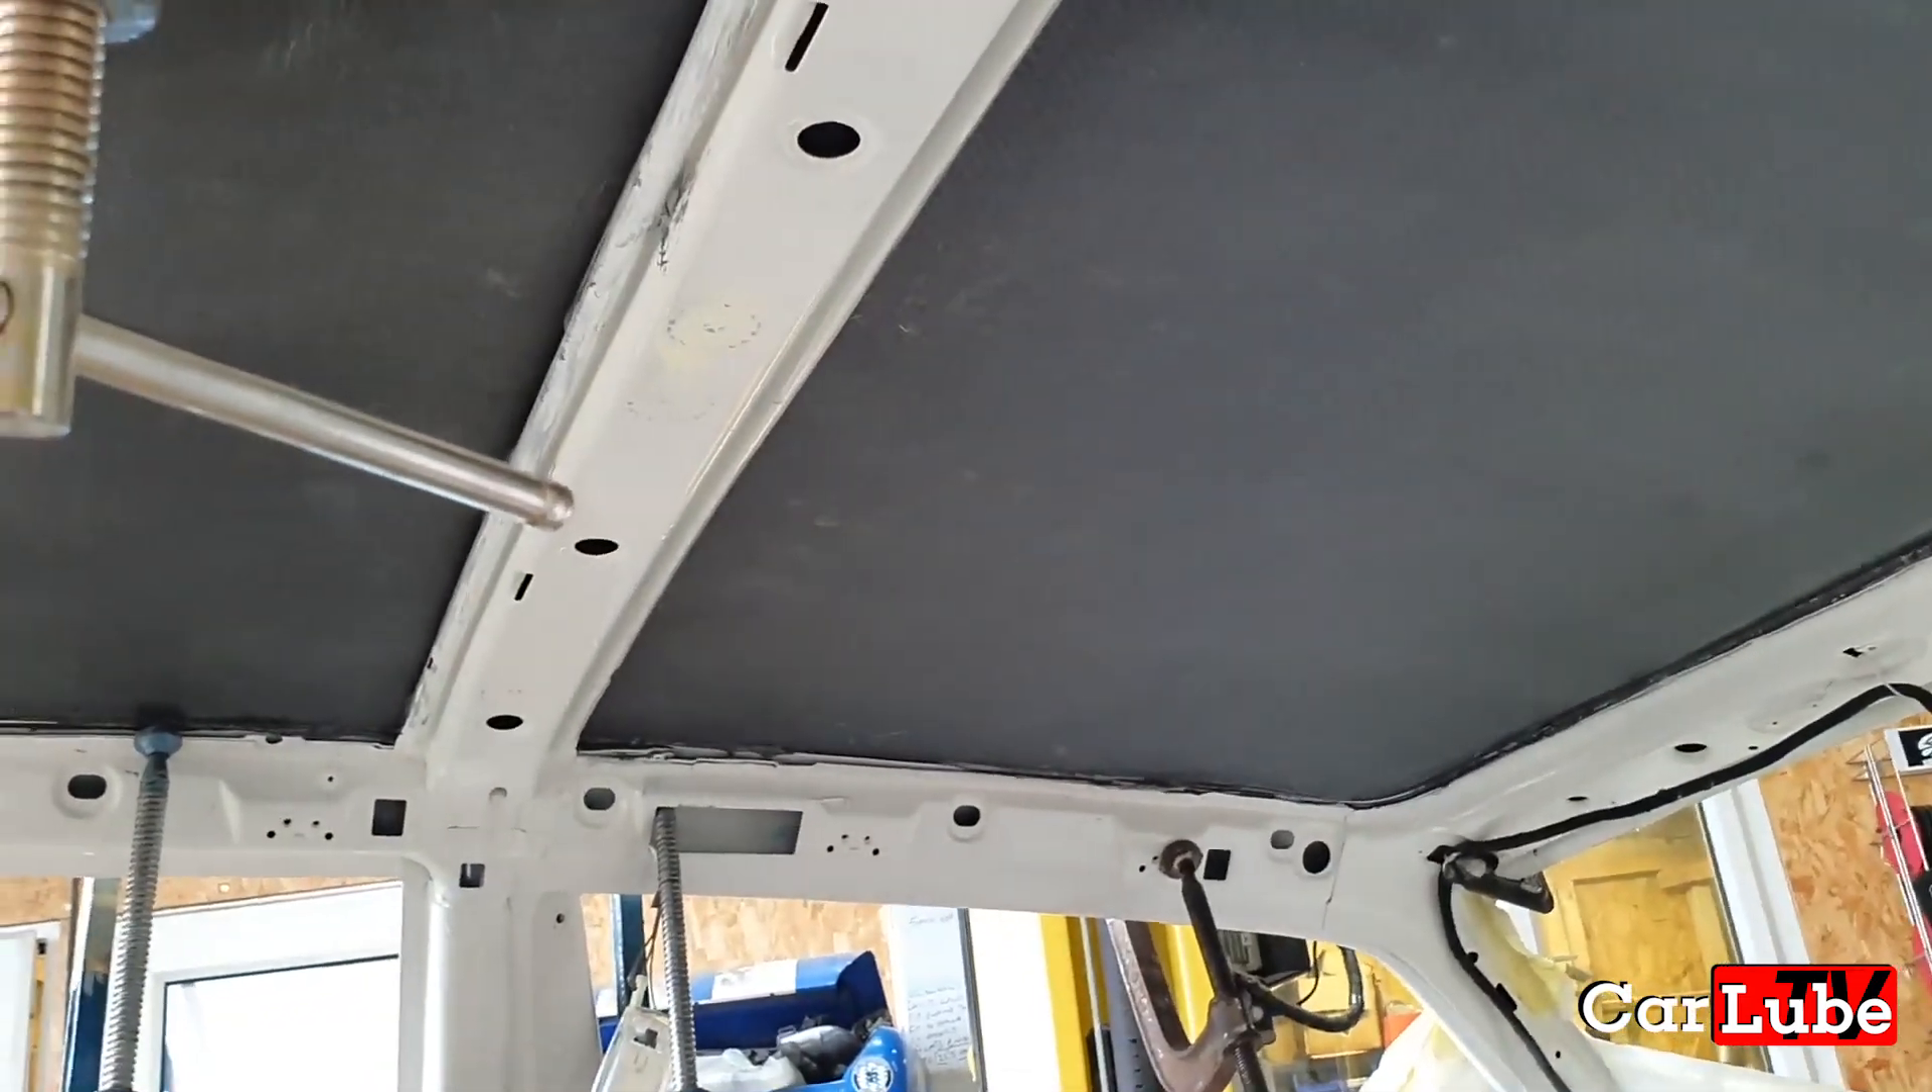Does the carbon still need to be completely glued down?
No.